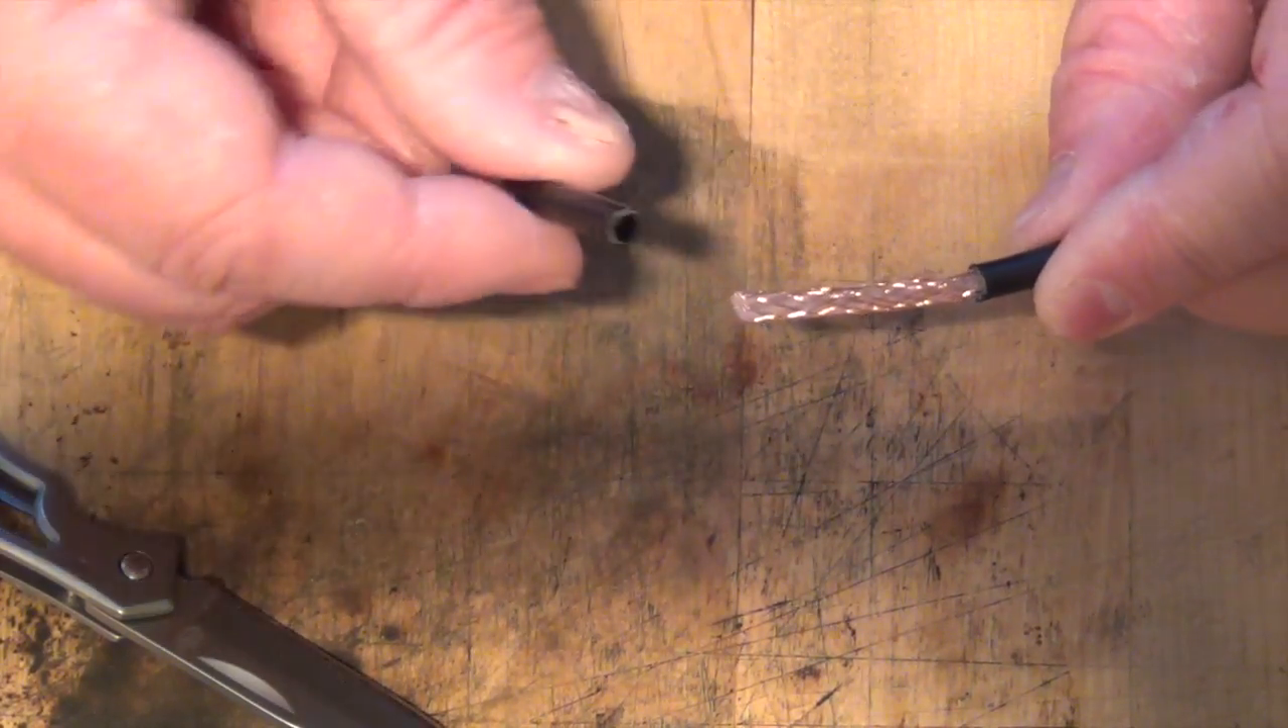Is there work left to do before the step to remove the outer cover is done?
No.